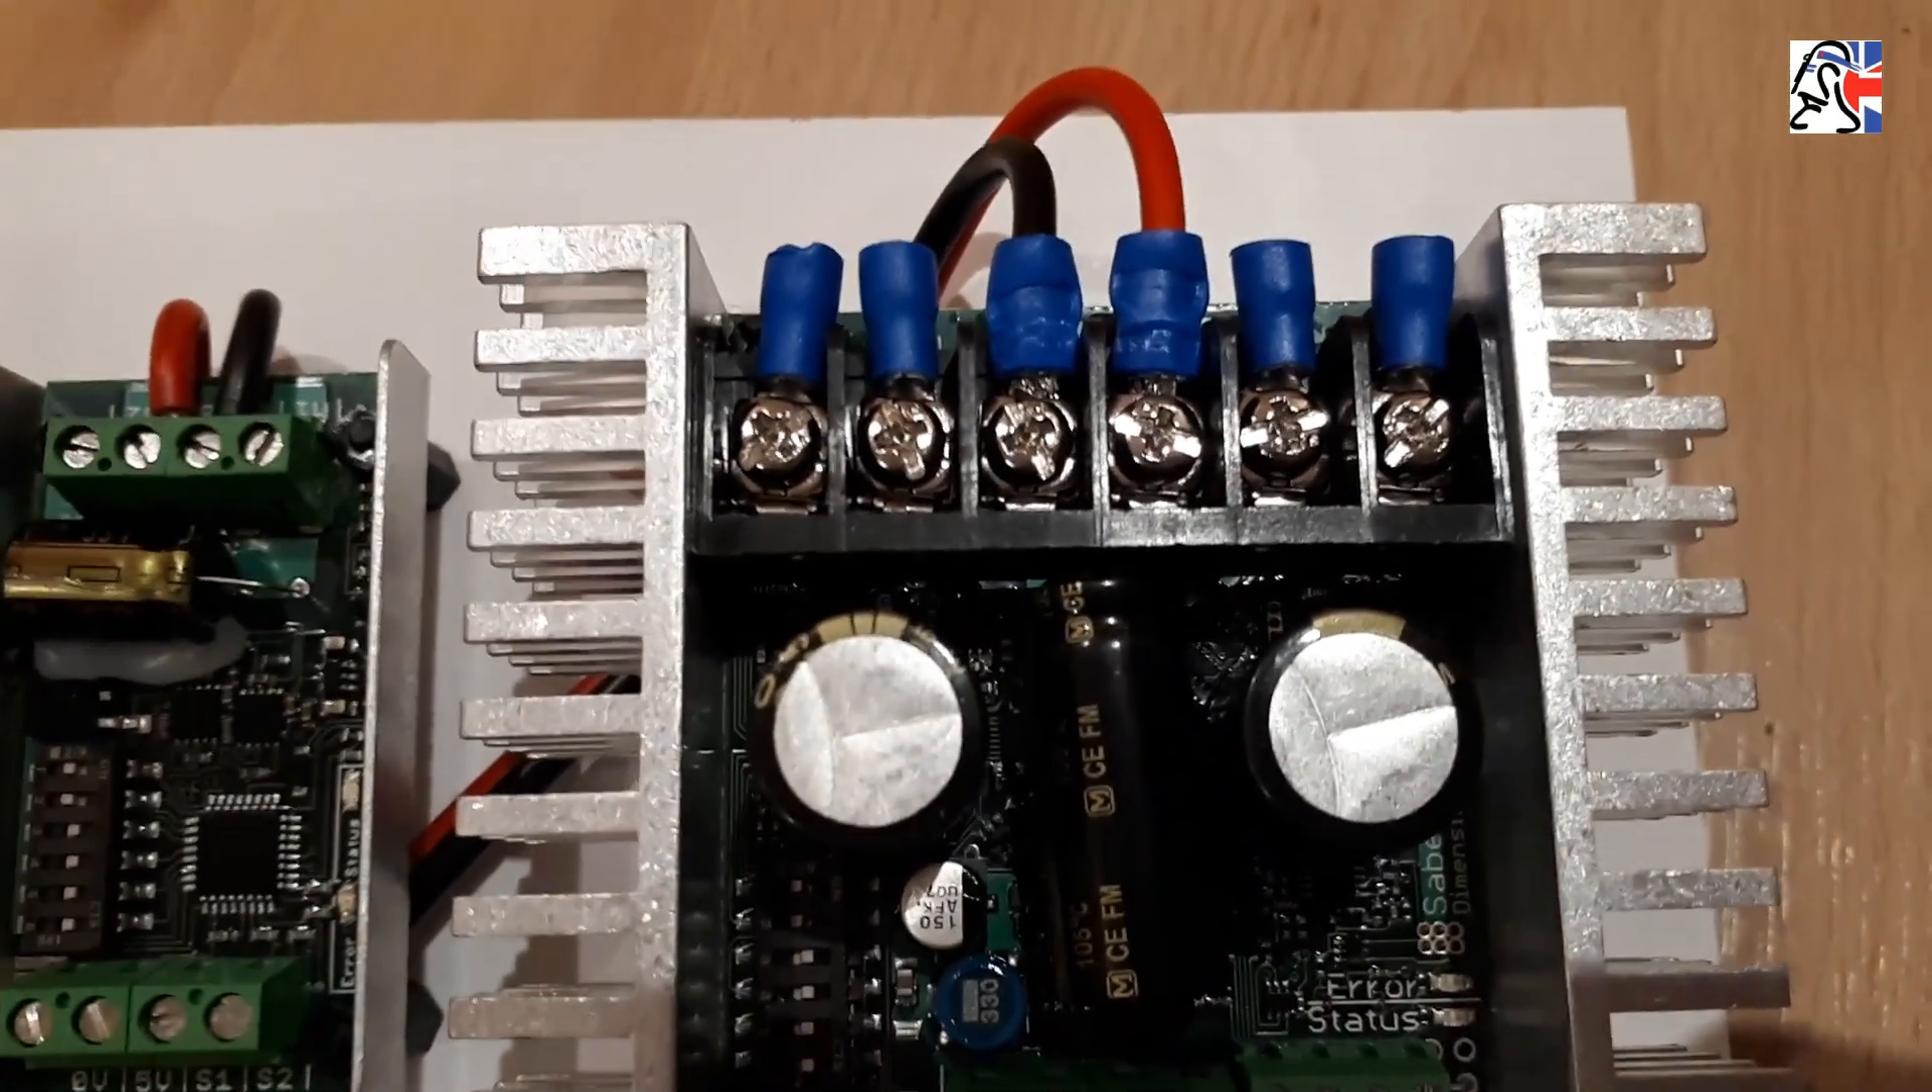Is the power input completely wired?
Yes.